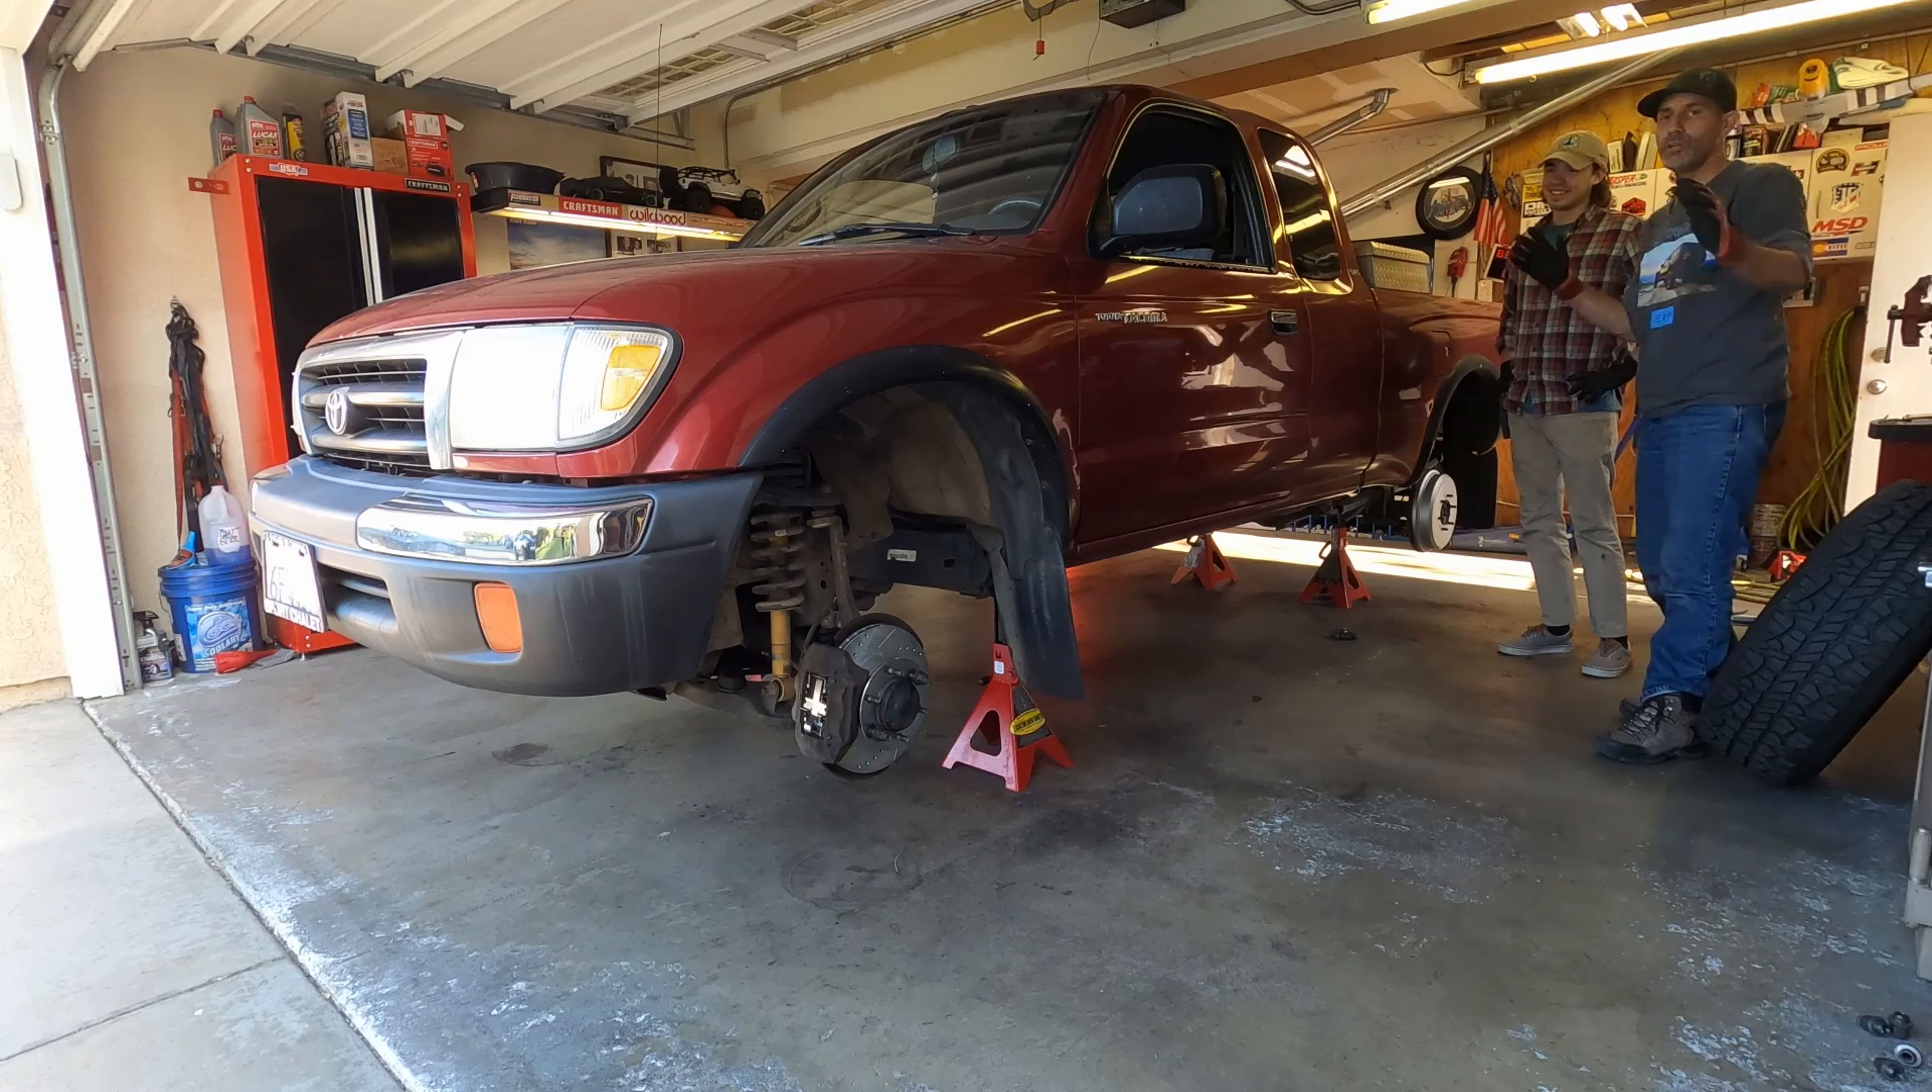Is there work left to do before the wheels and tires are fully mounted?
Yes.